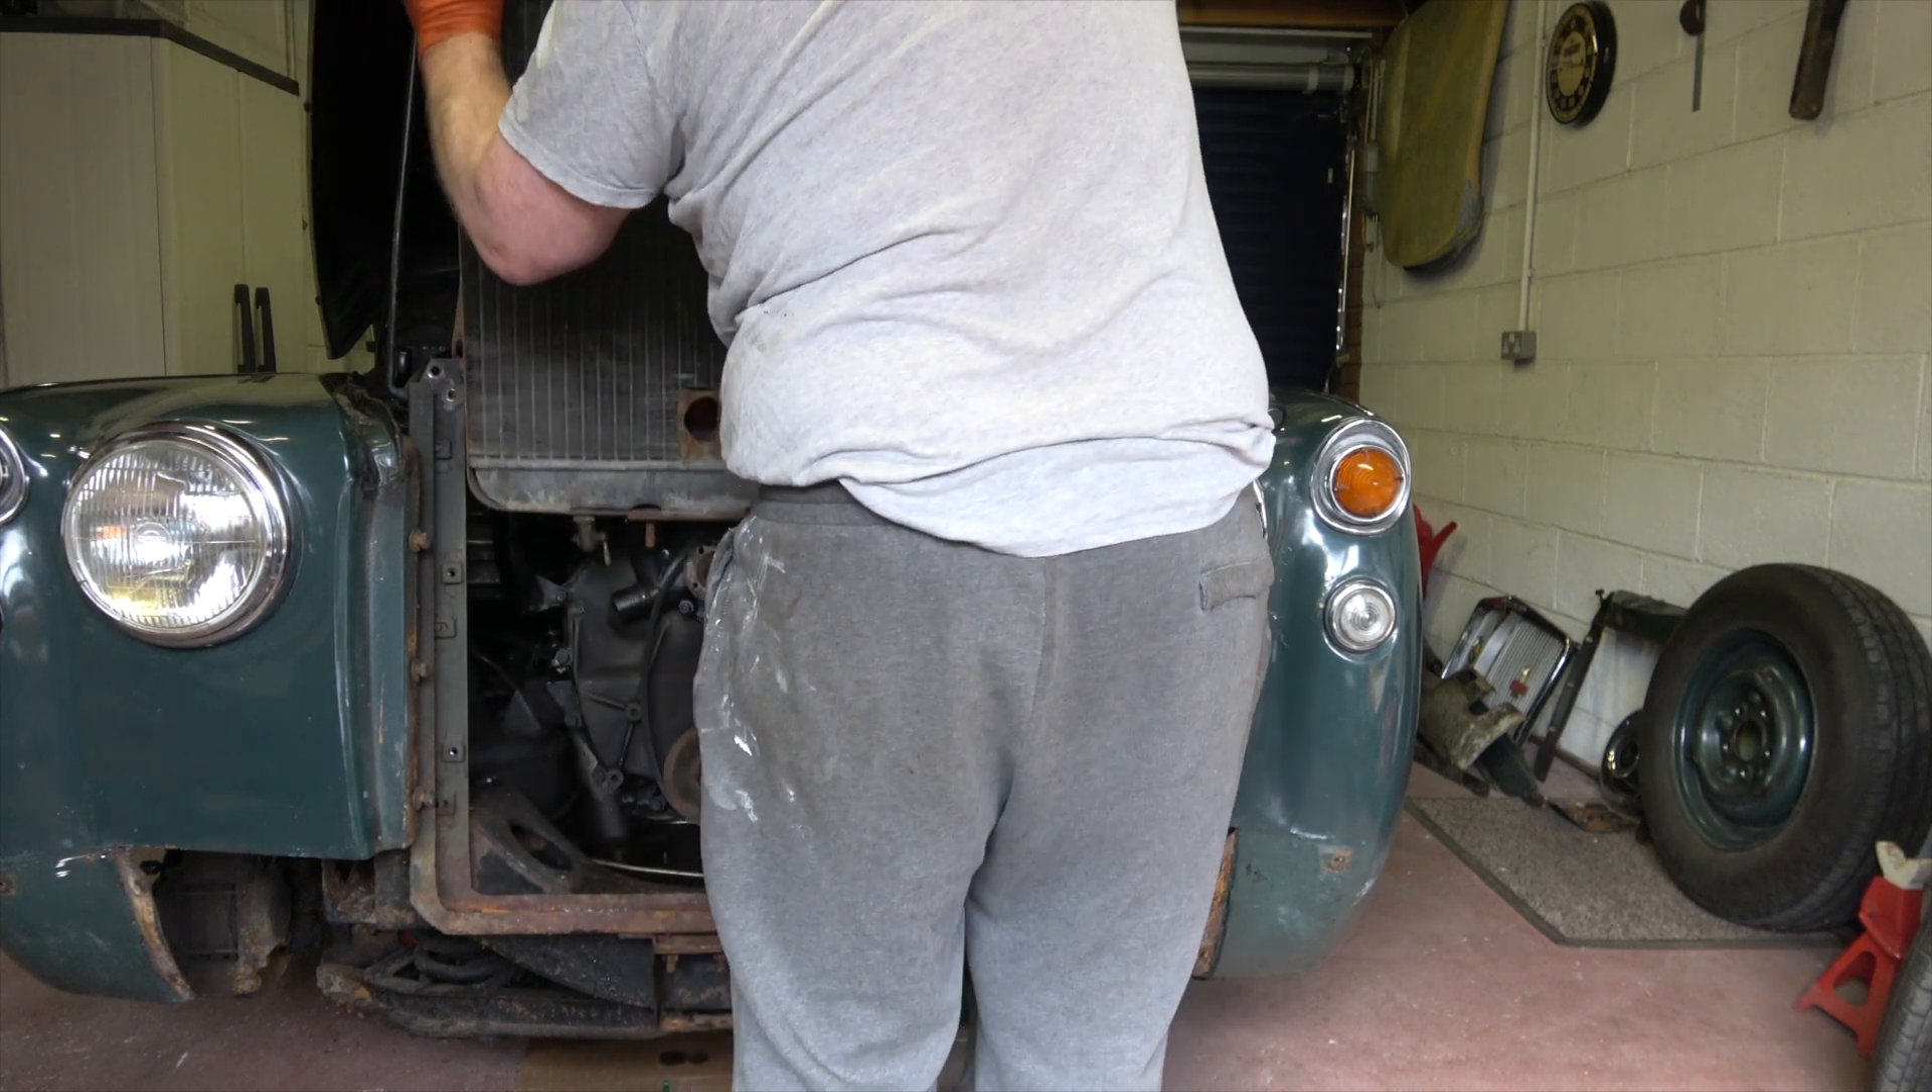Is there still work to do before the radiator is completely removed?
Yes.